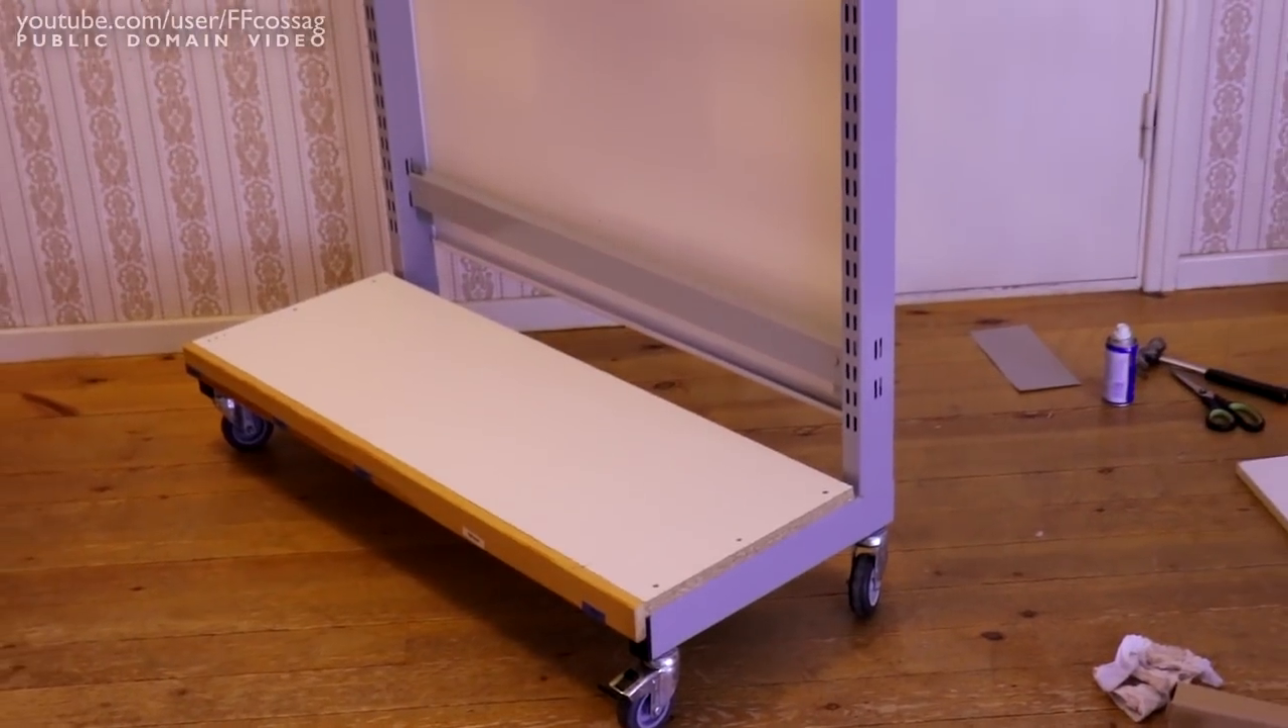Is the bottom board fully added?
Yes.